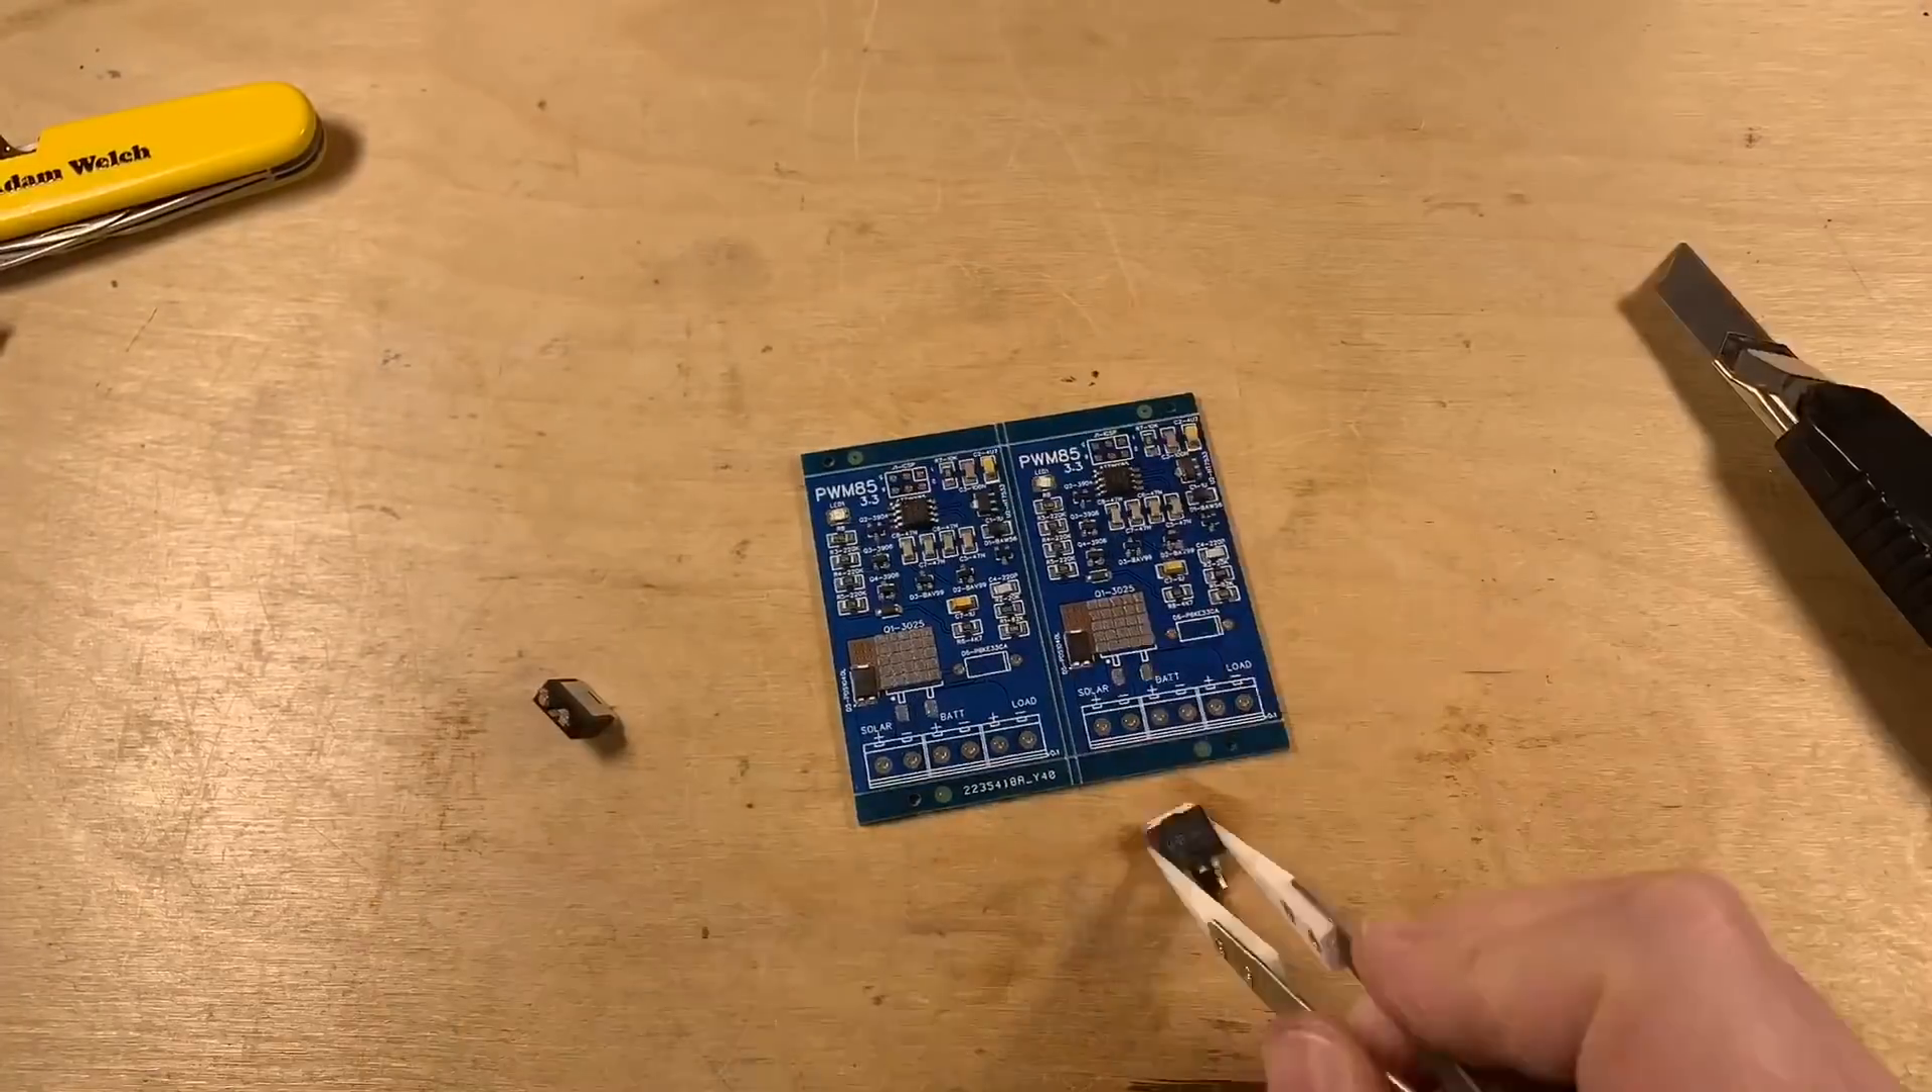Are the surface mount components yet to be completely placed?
Yes.